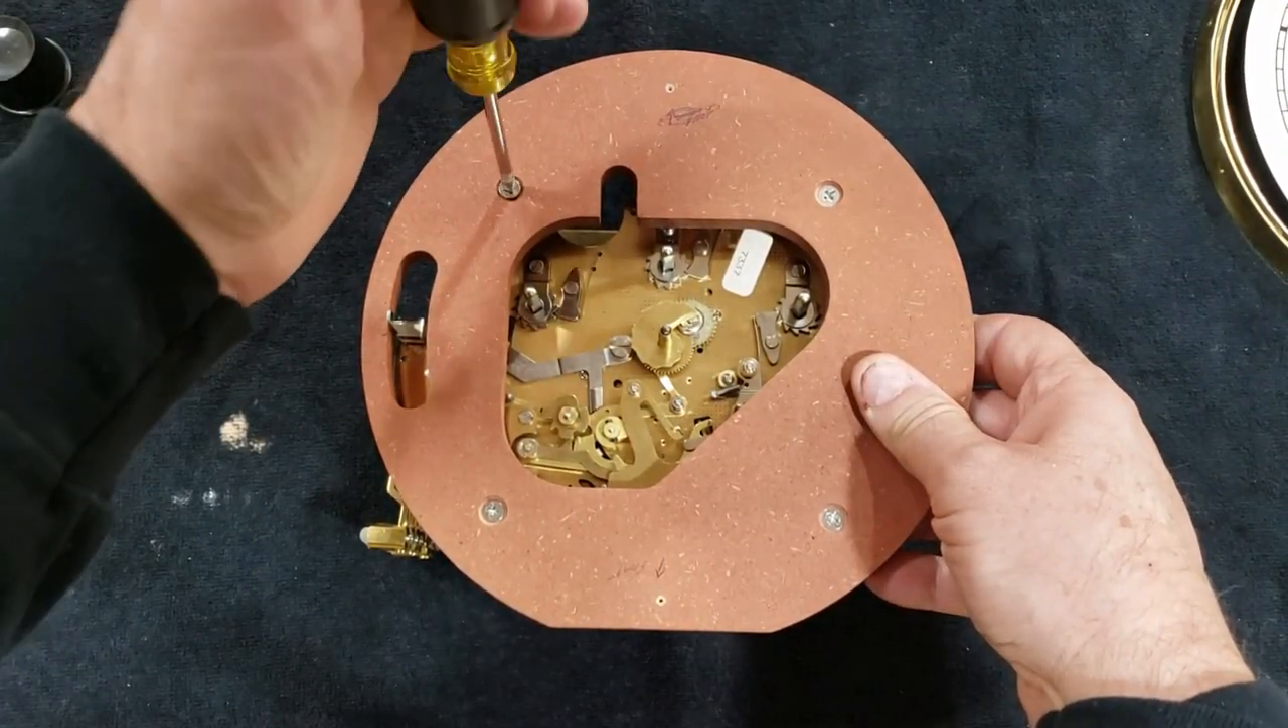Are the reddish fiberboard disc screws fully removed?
No.